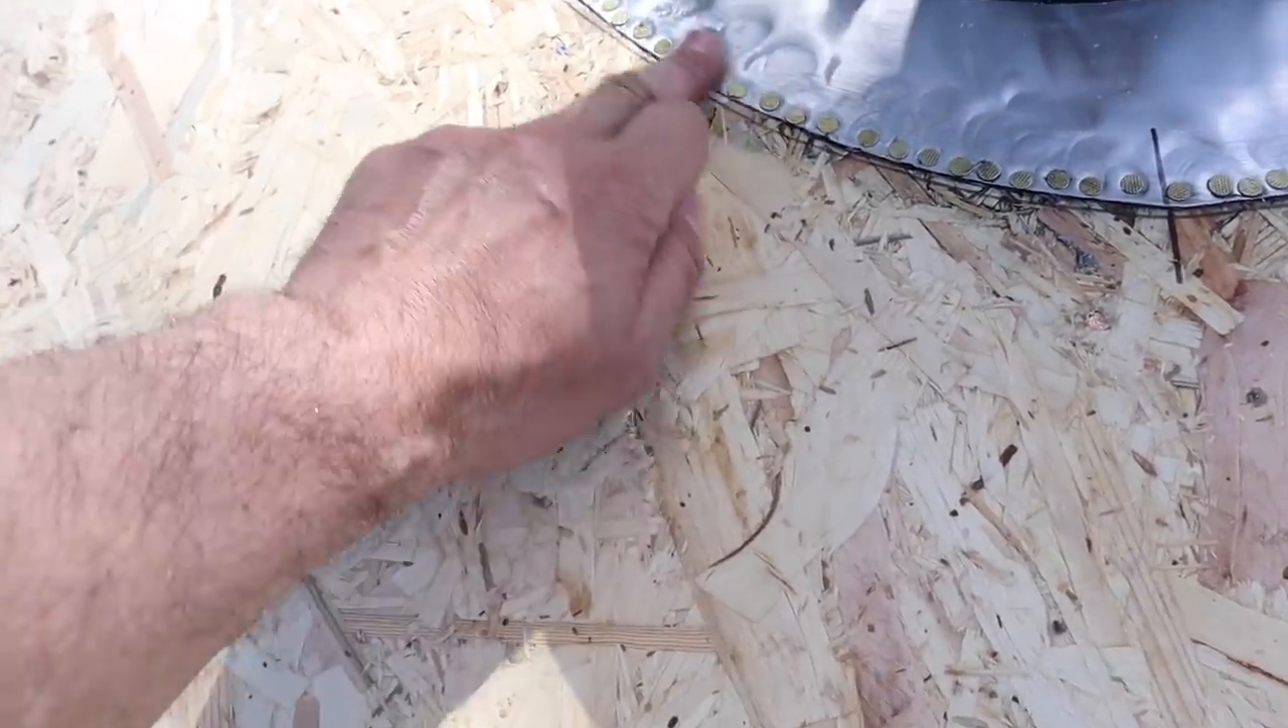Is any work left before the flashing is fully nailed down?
No.